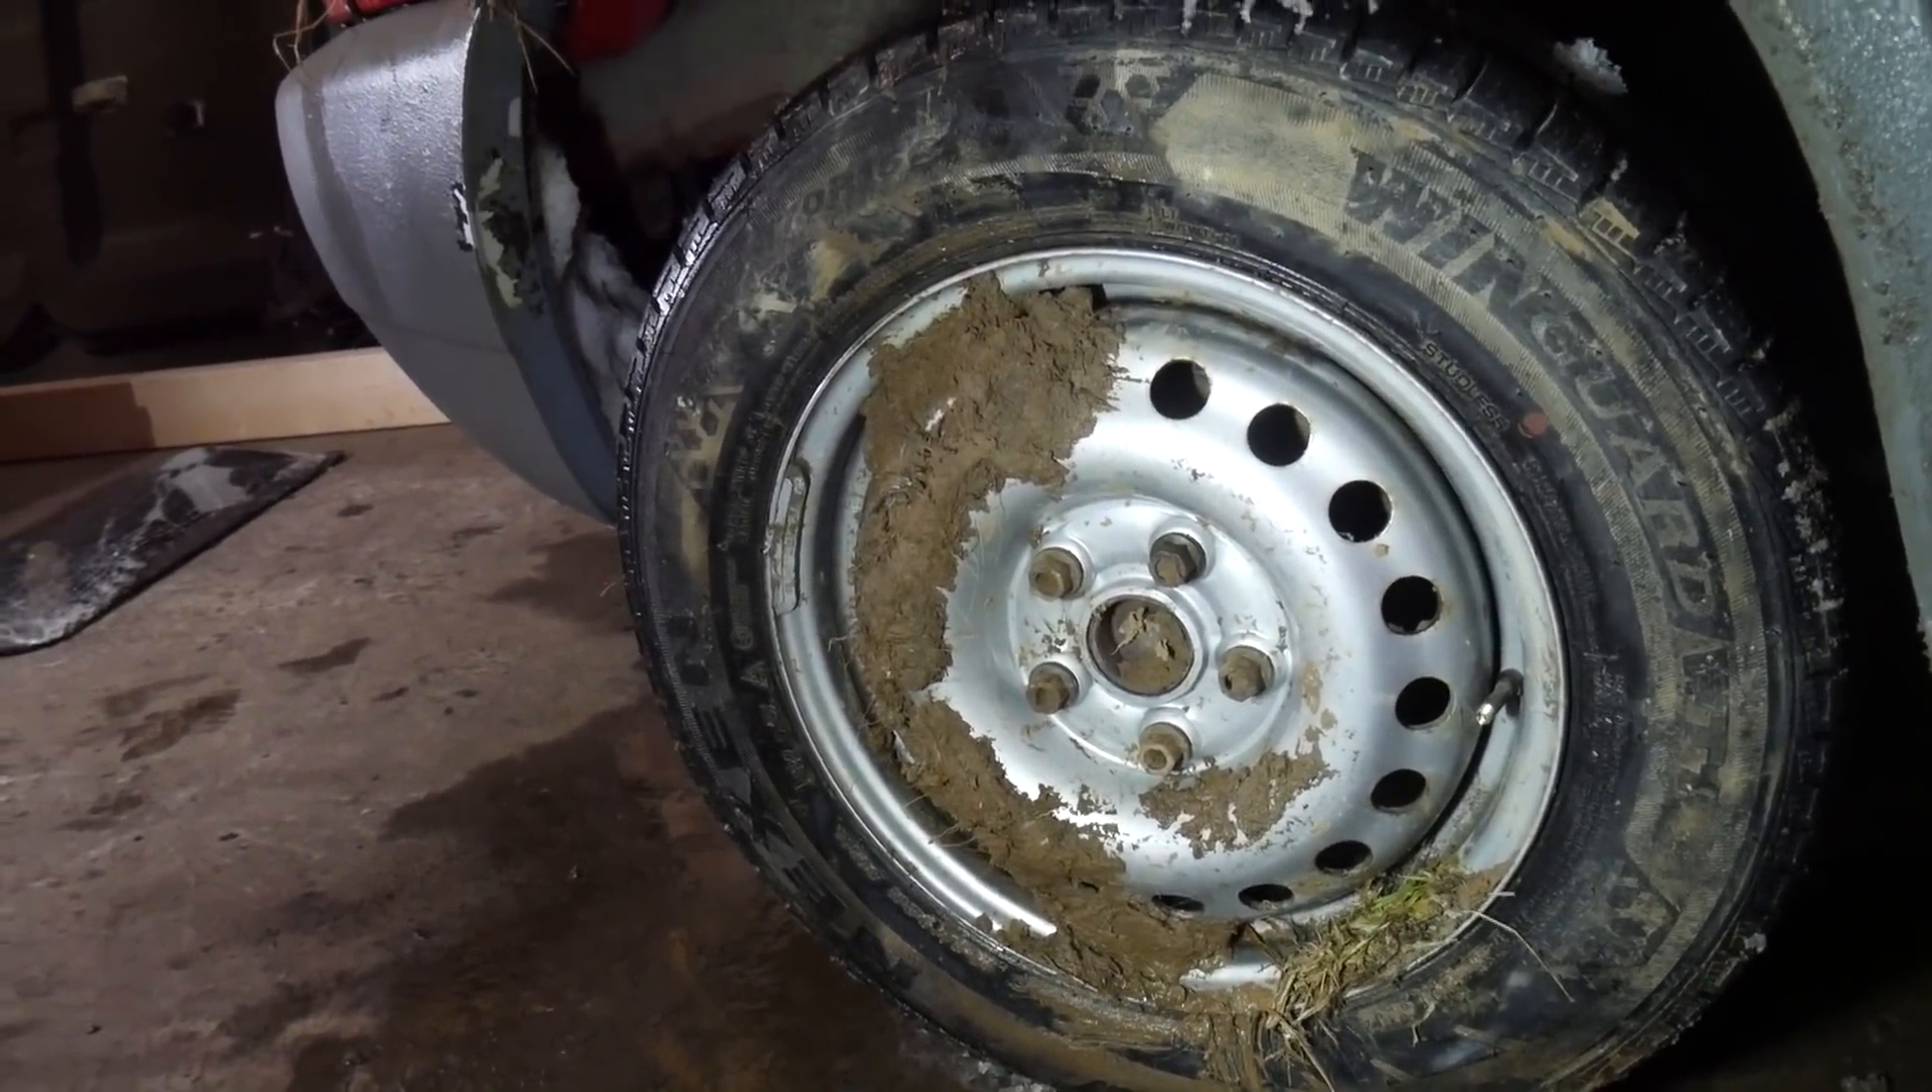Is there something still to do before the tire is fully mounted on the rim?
No.